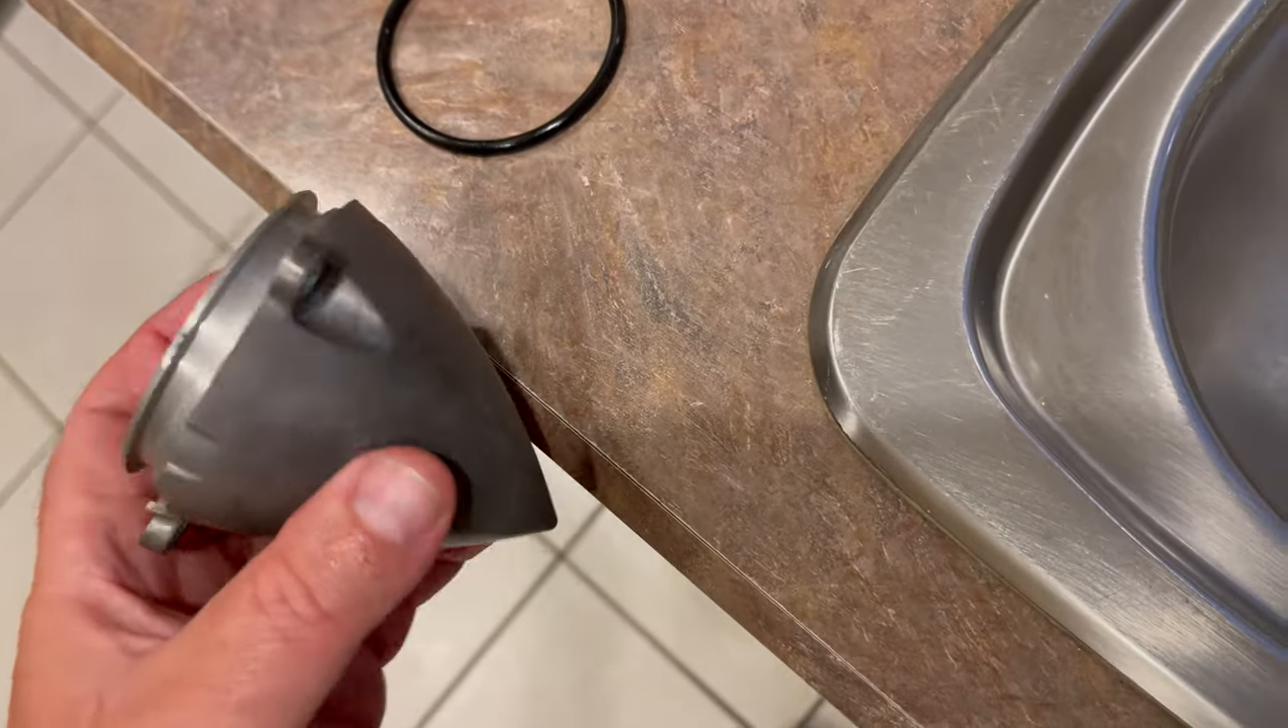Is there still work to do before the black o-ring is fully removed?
No.